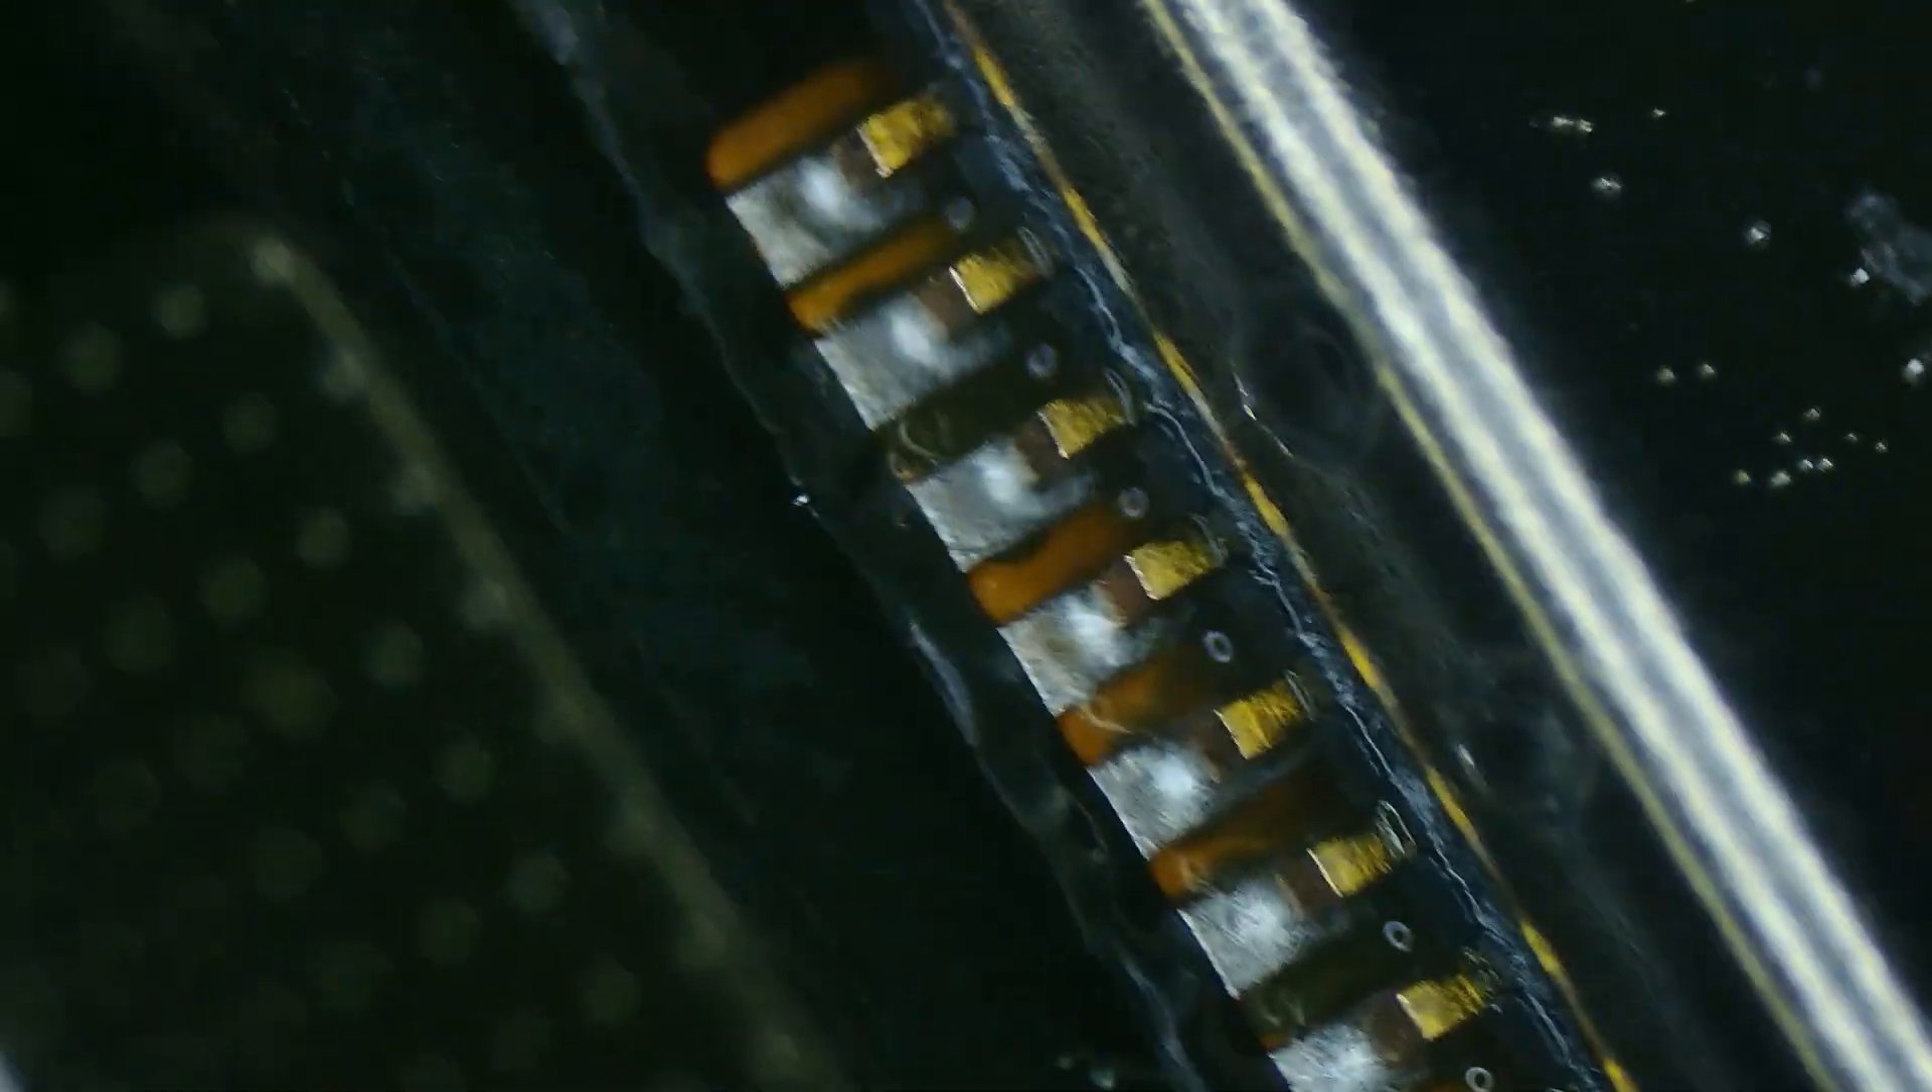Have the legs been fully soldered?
Yes.